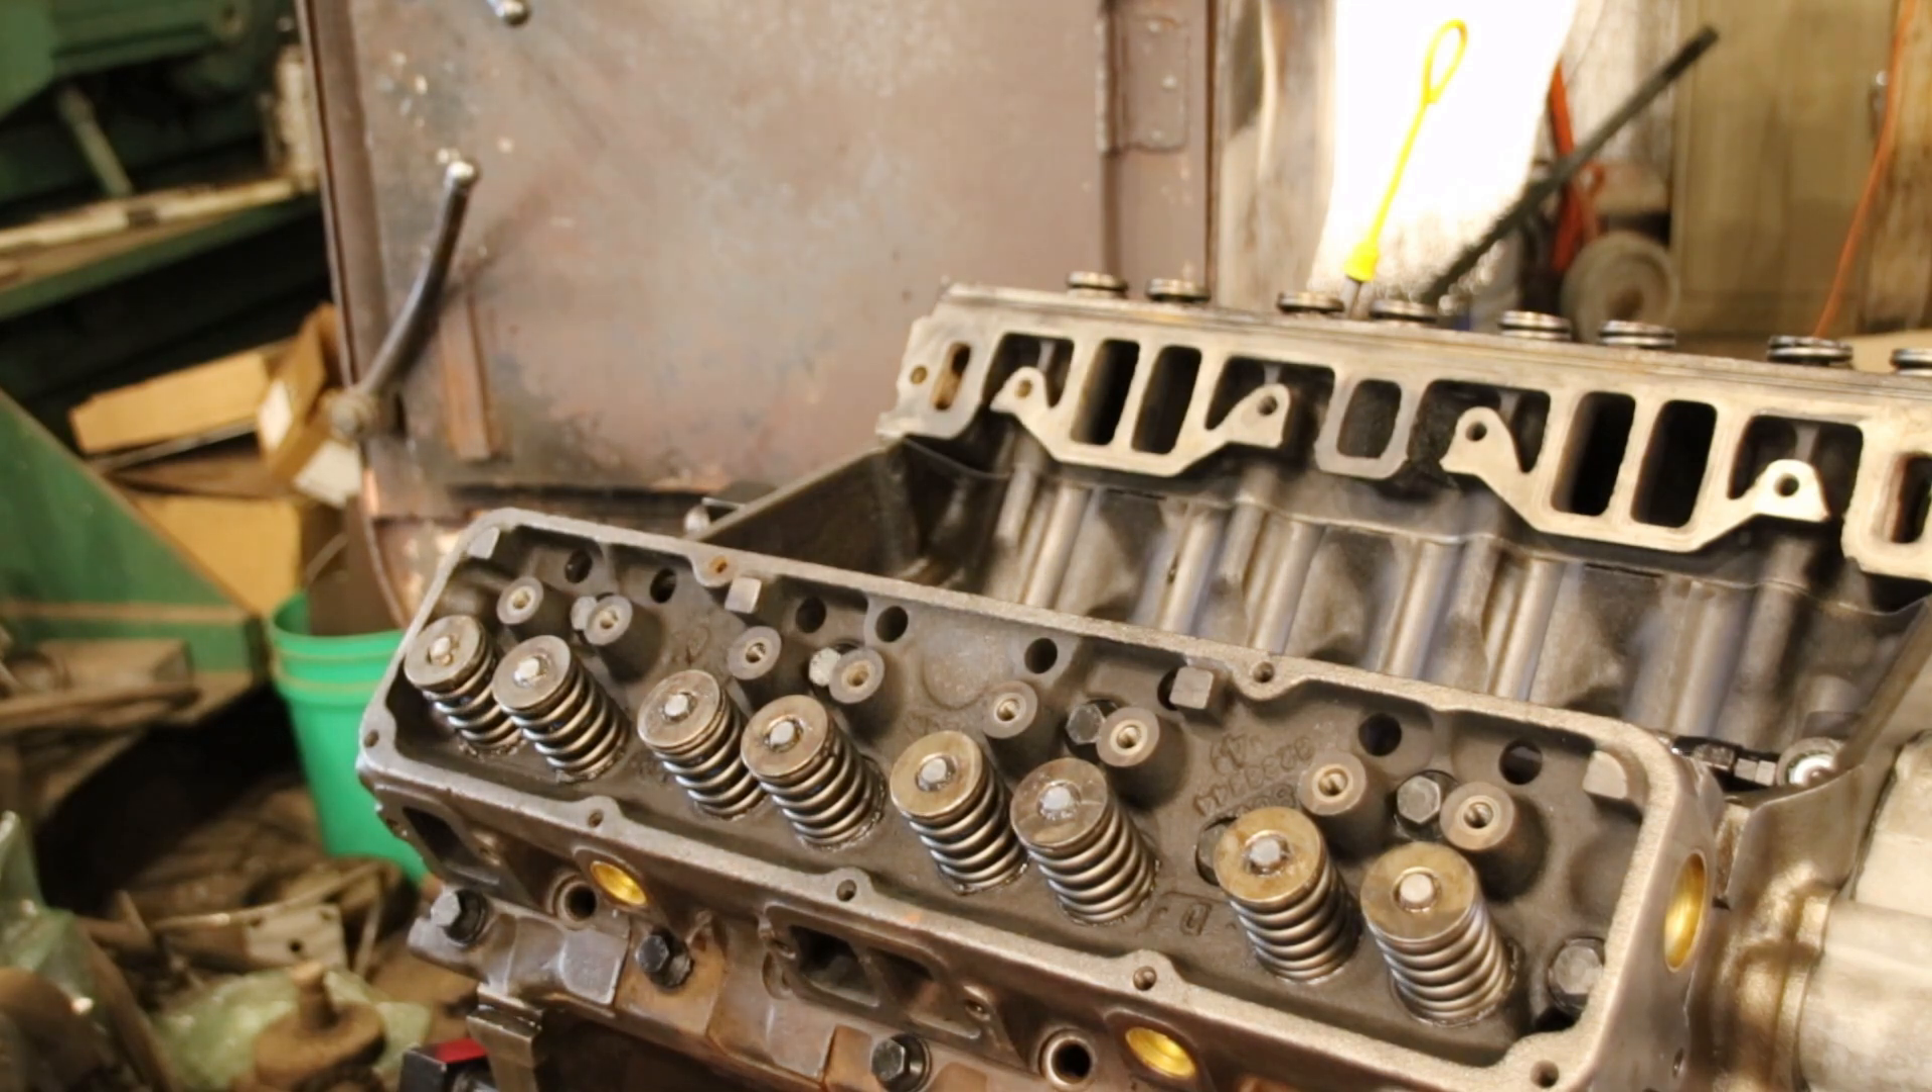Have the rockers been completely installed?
No.